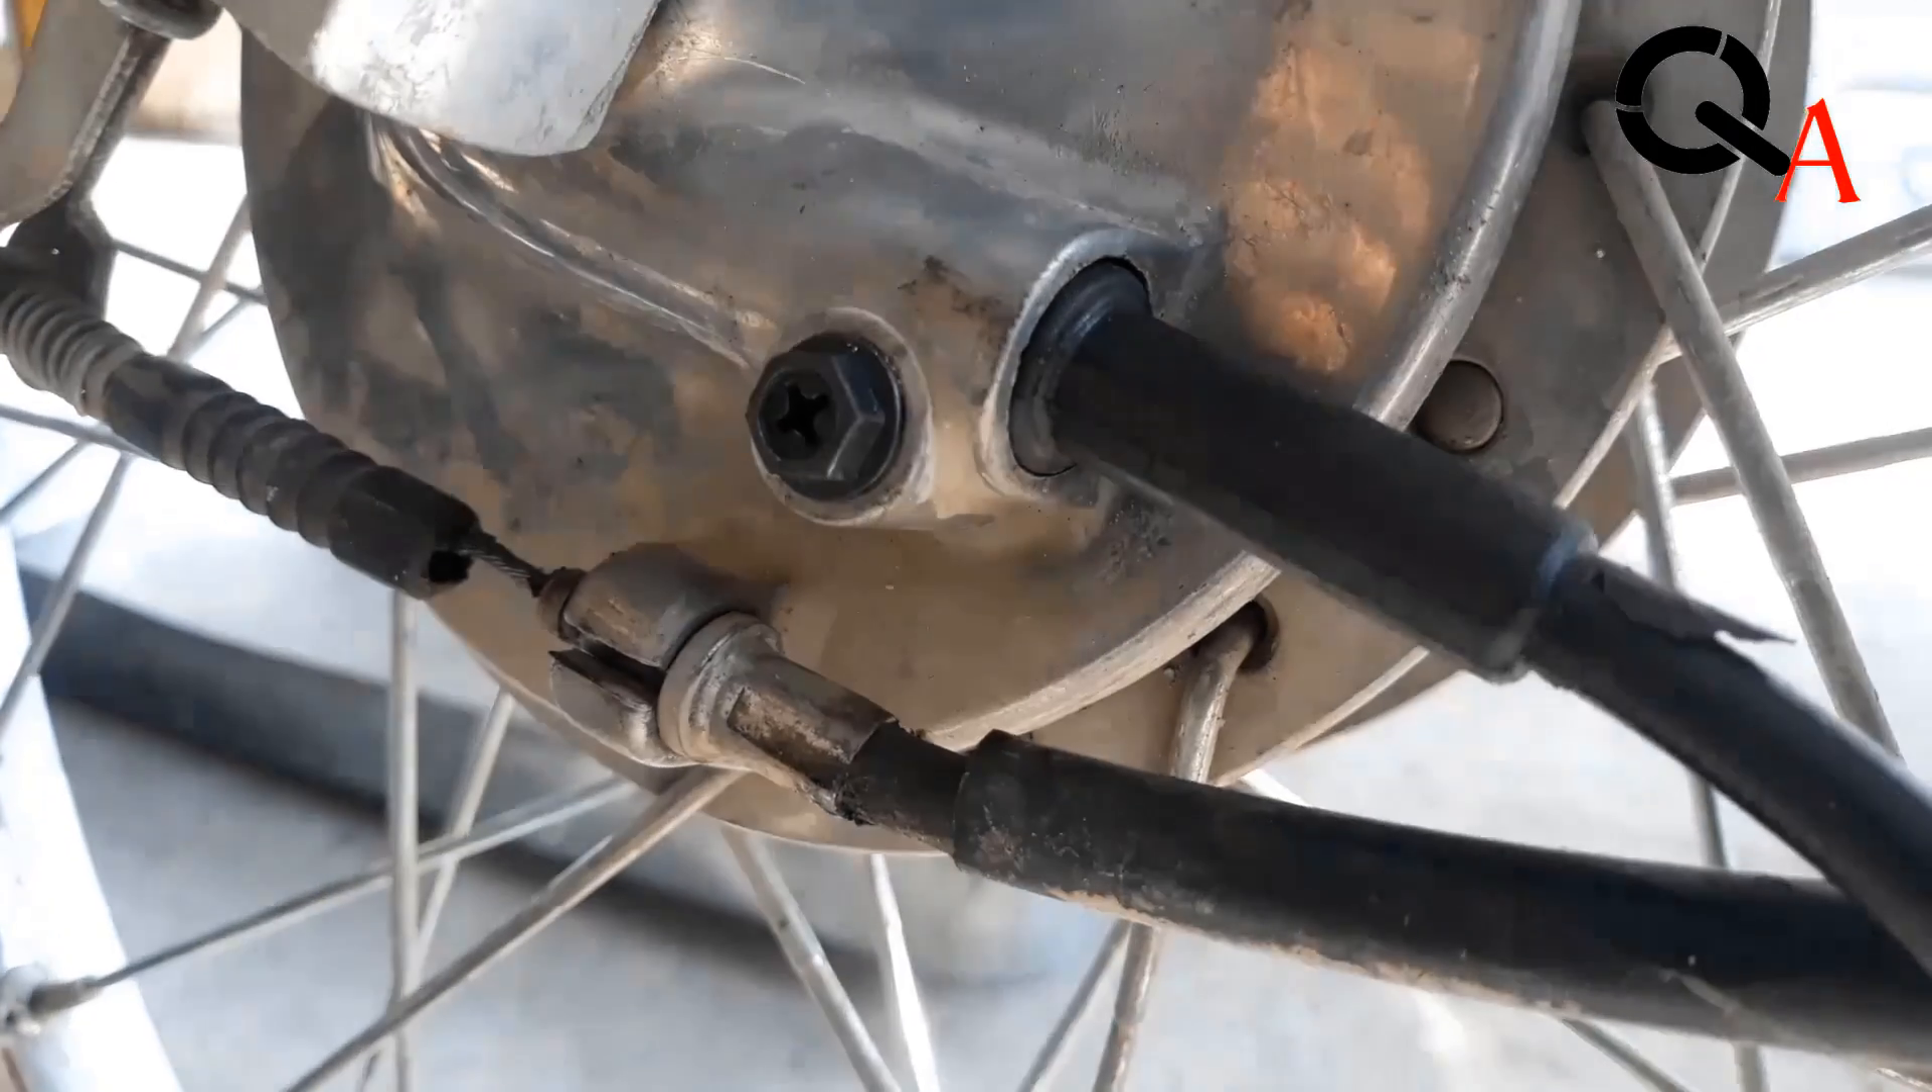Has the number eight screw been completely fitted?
Yes.